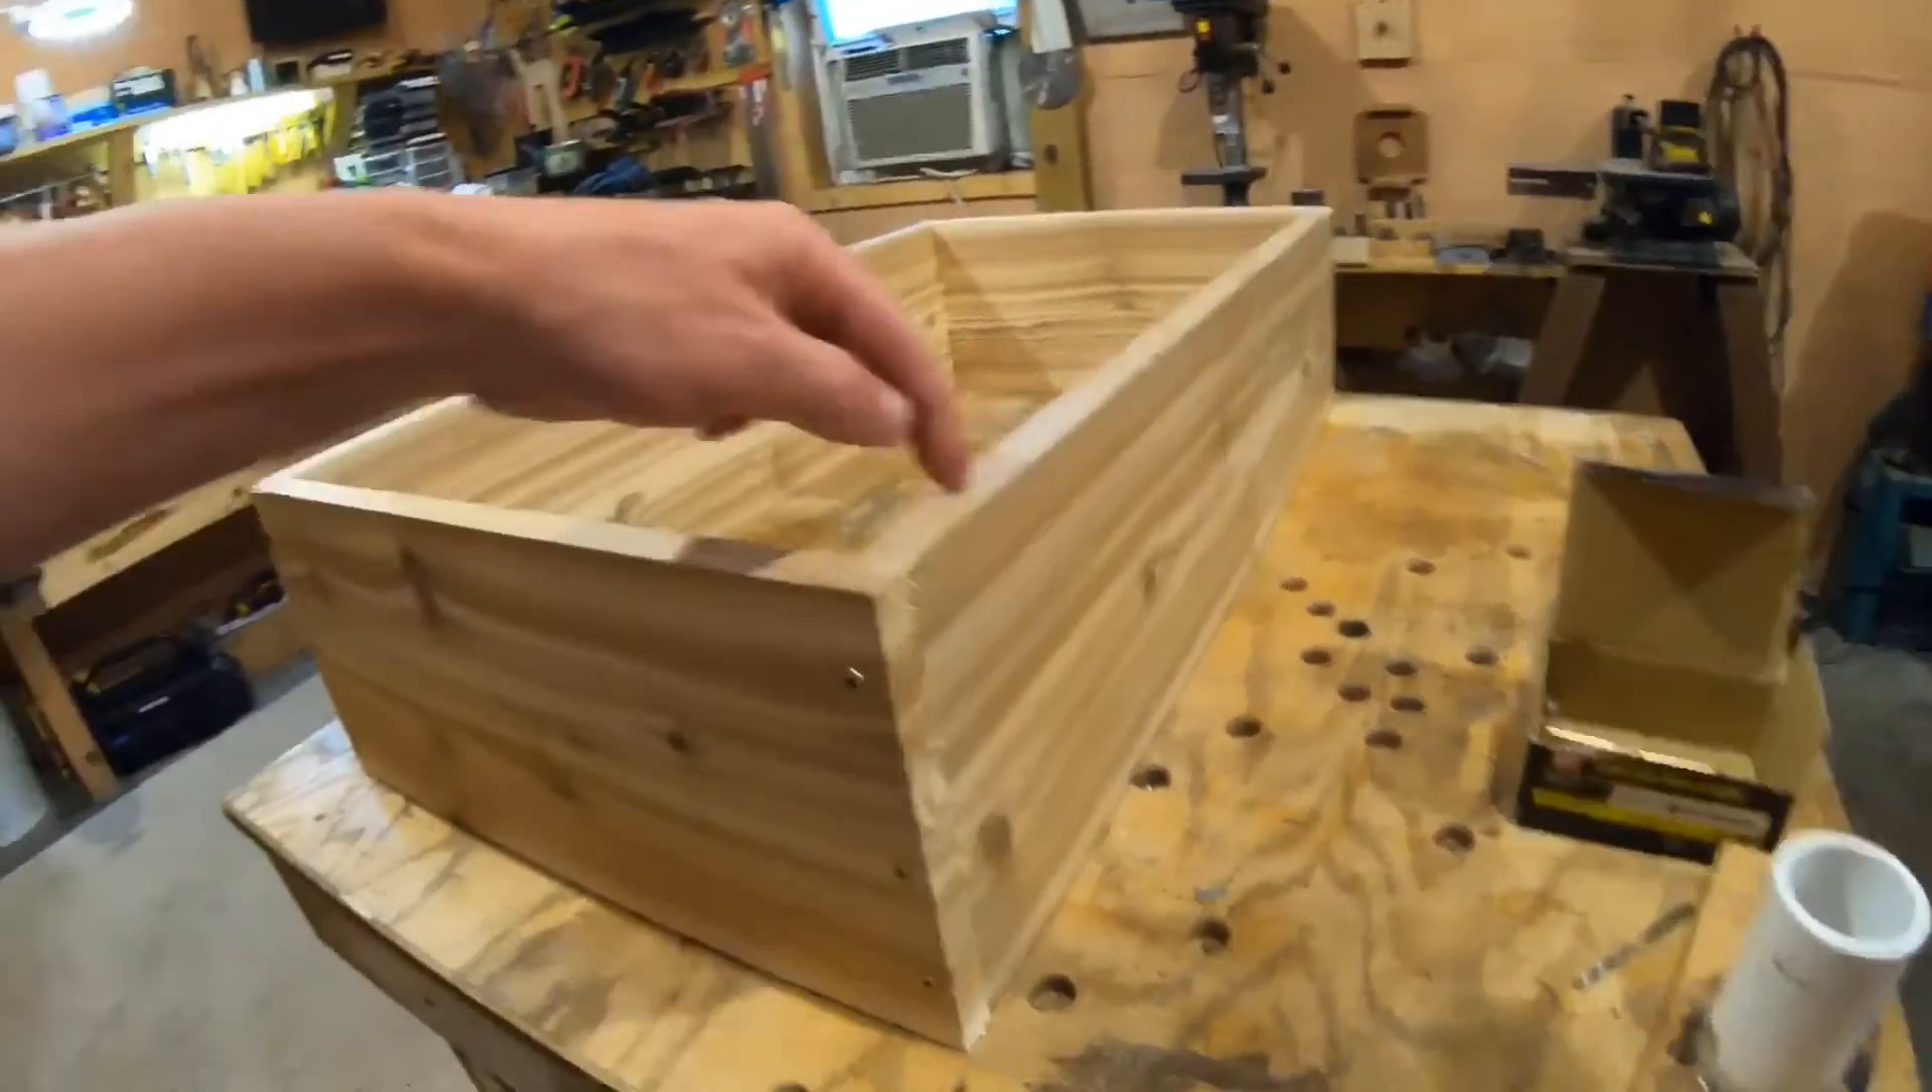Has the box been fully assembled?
Yes.